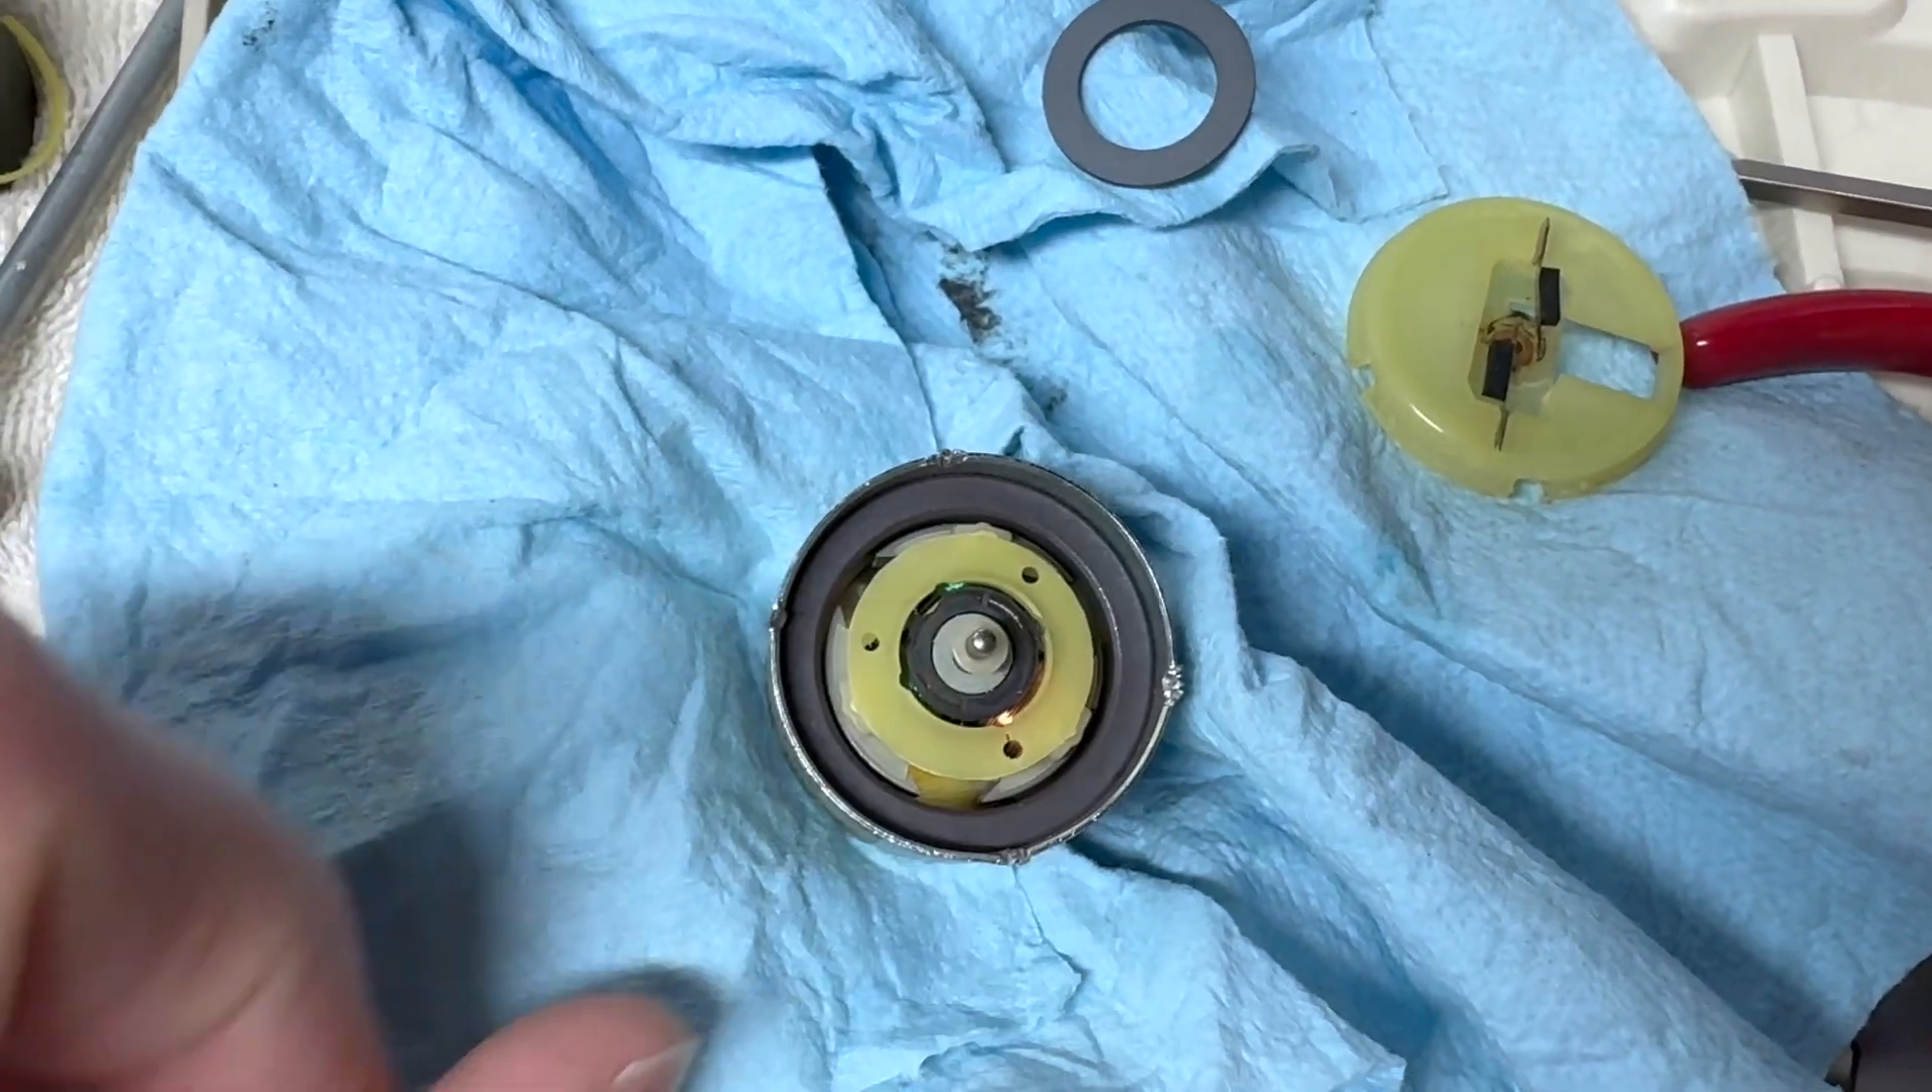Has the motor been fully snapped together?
No.